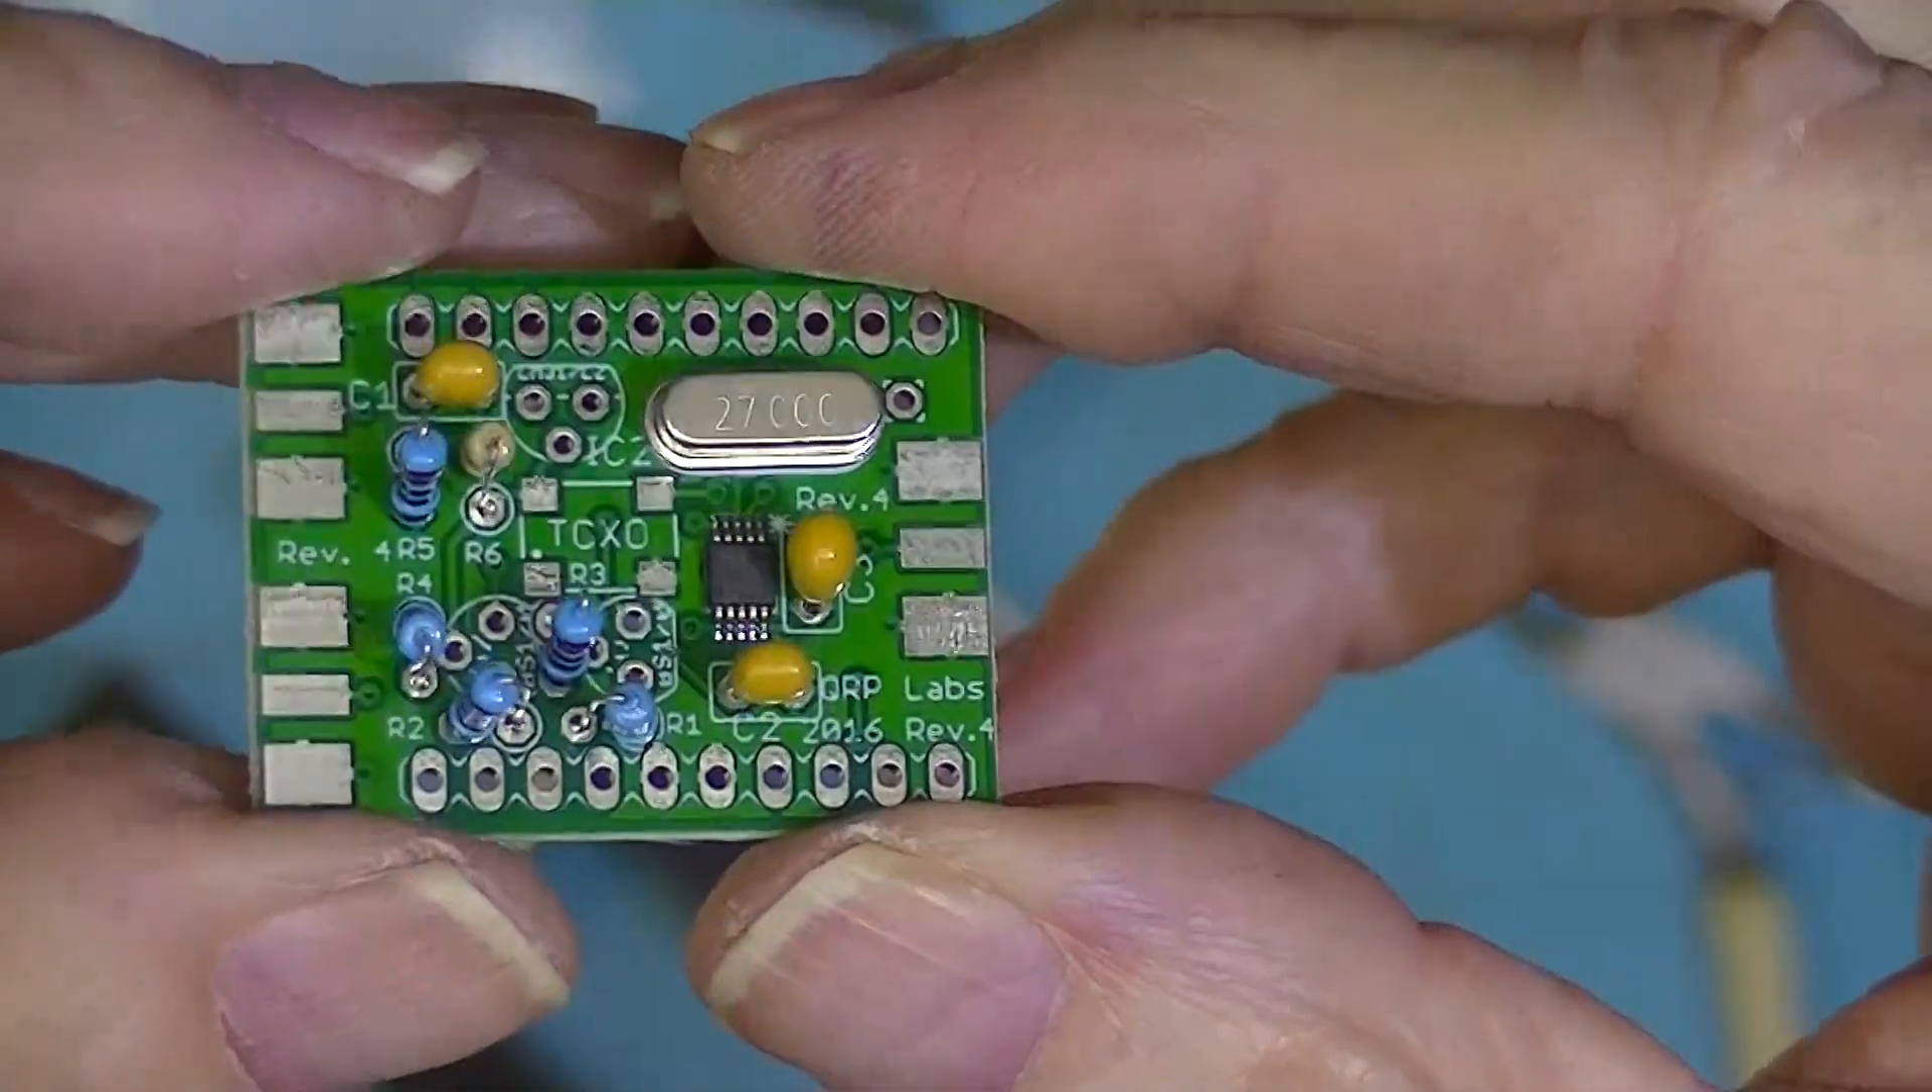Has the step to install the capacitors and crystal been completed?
Yes.